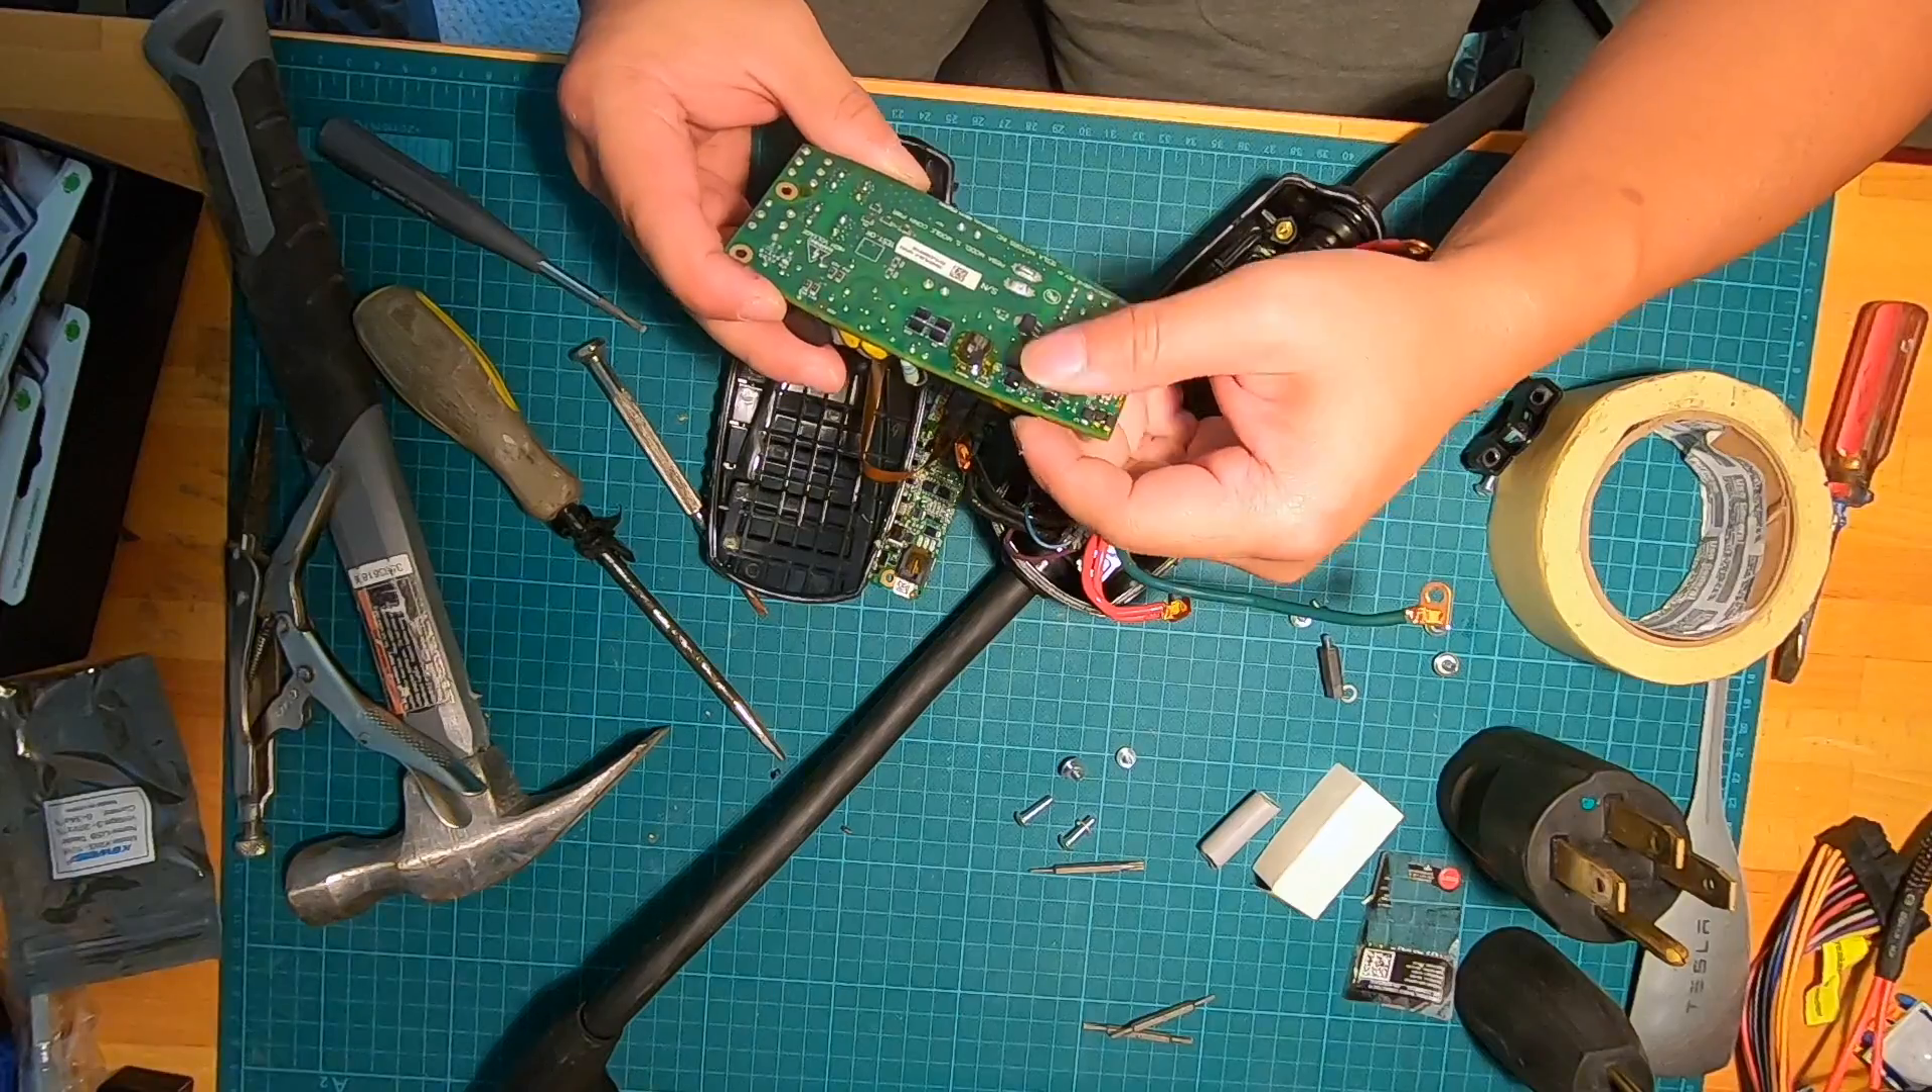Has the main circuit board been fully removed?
Yes.